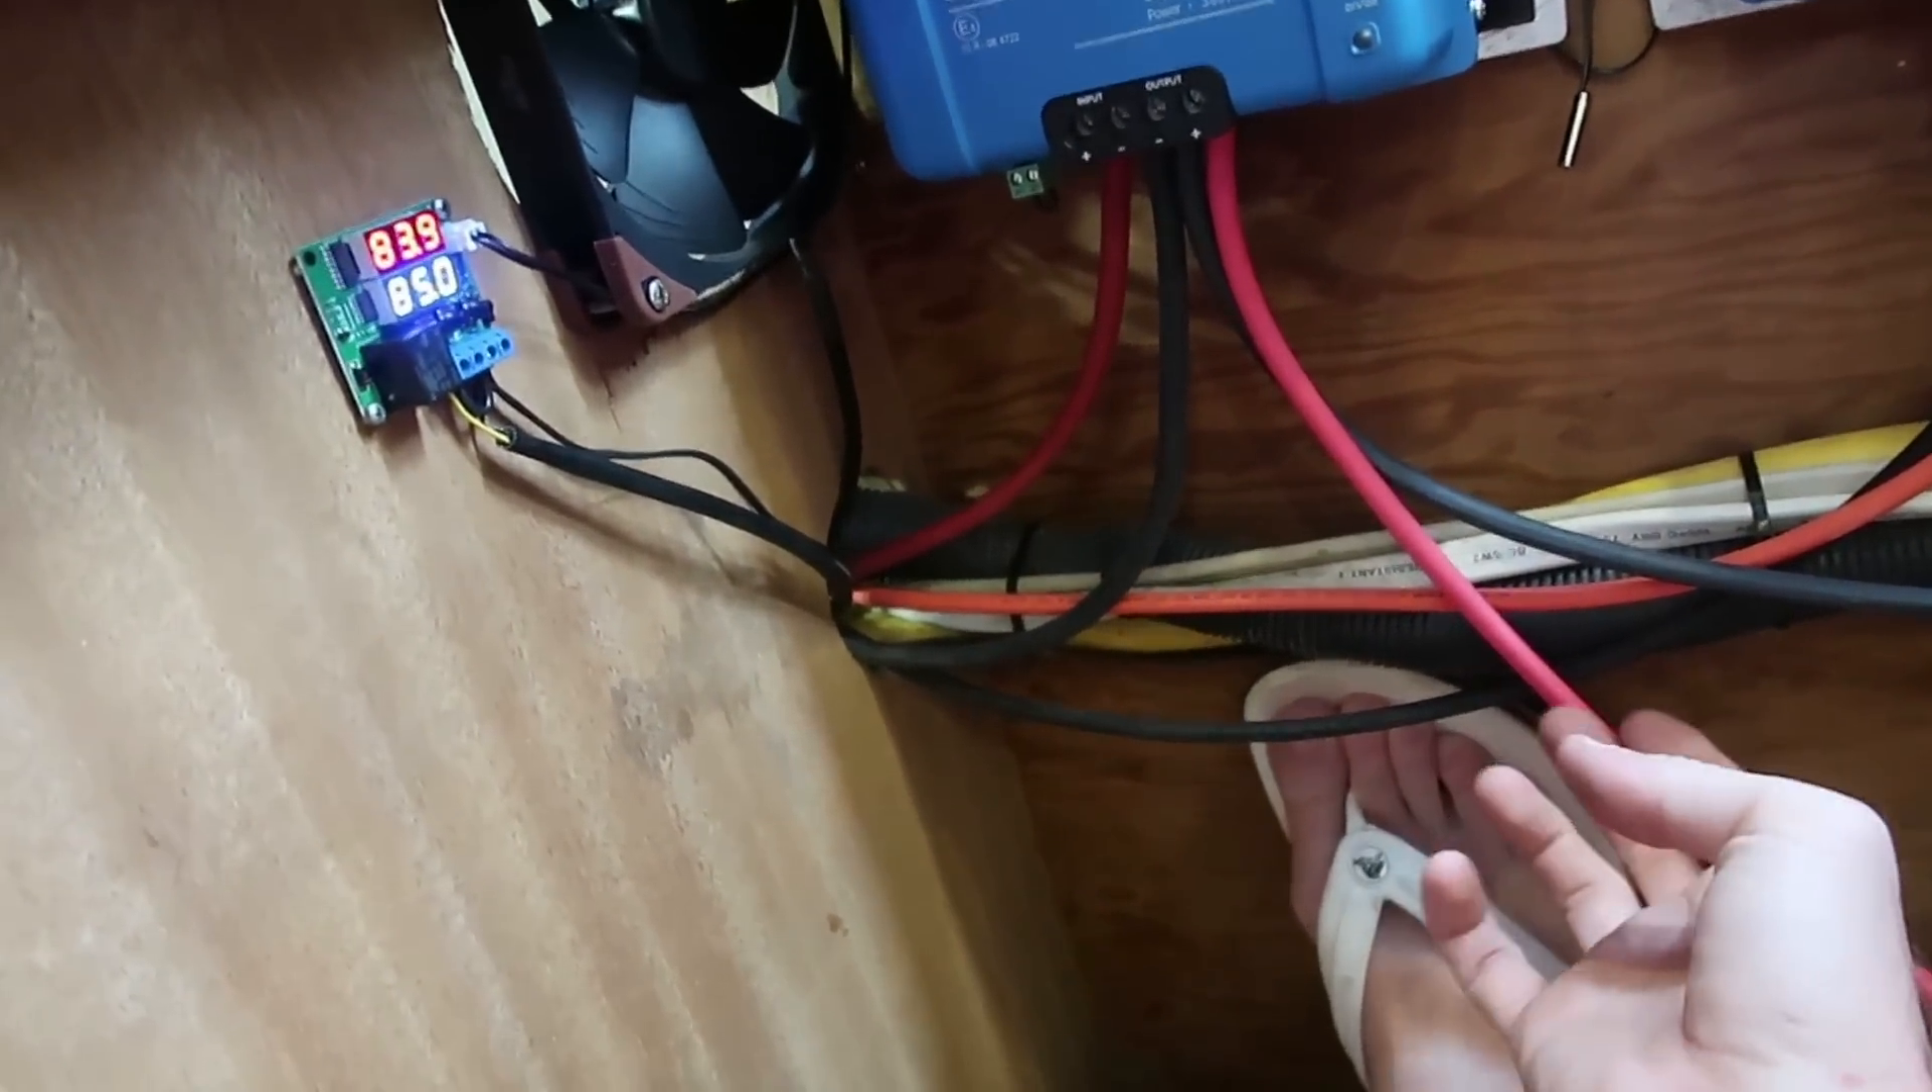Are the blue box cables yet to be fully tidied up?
Yes.